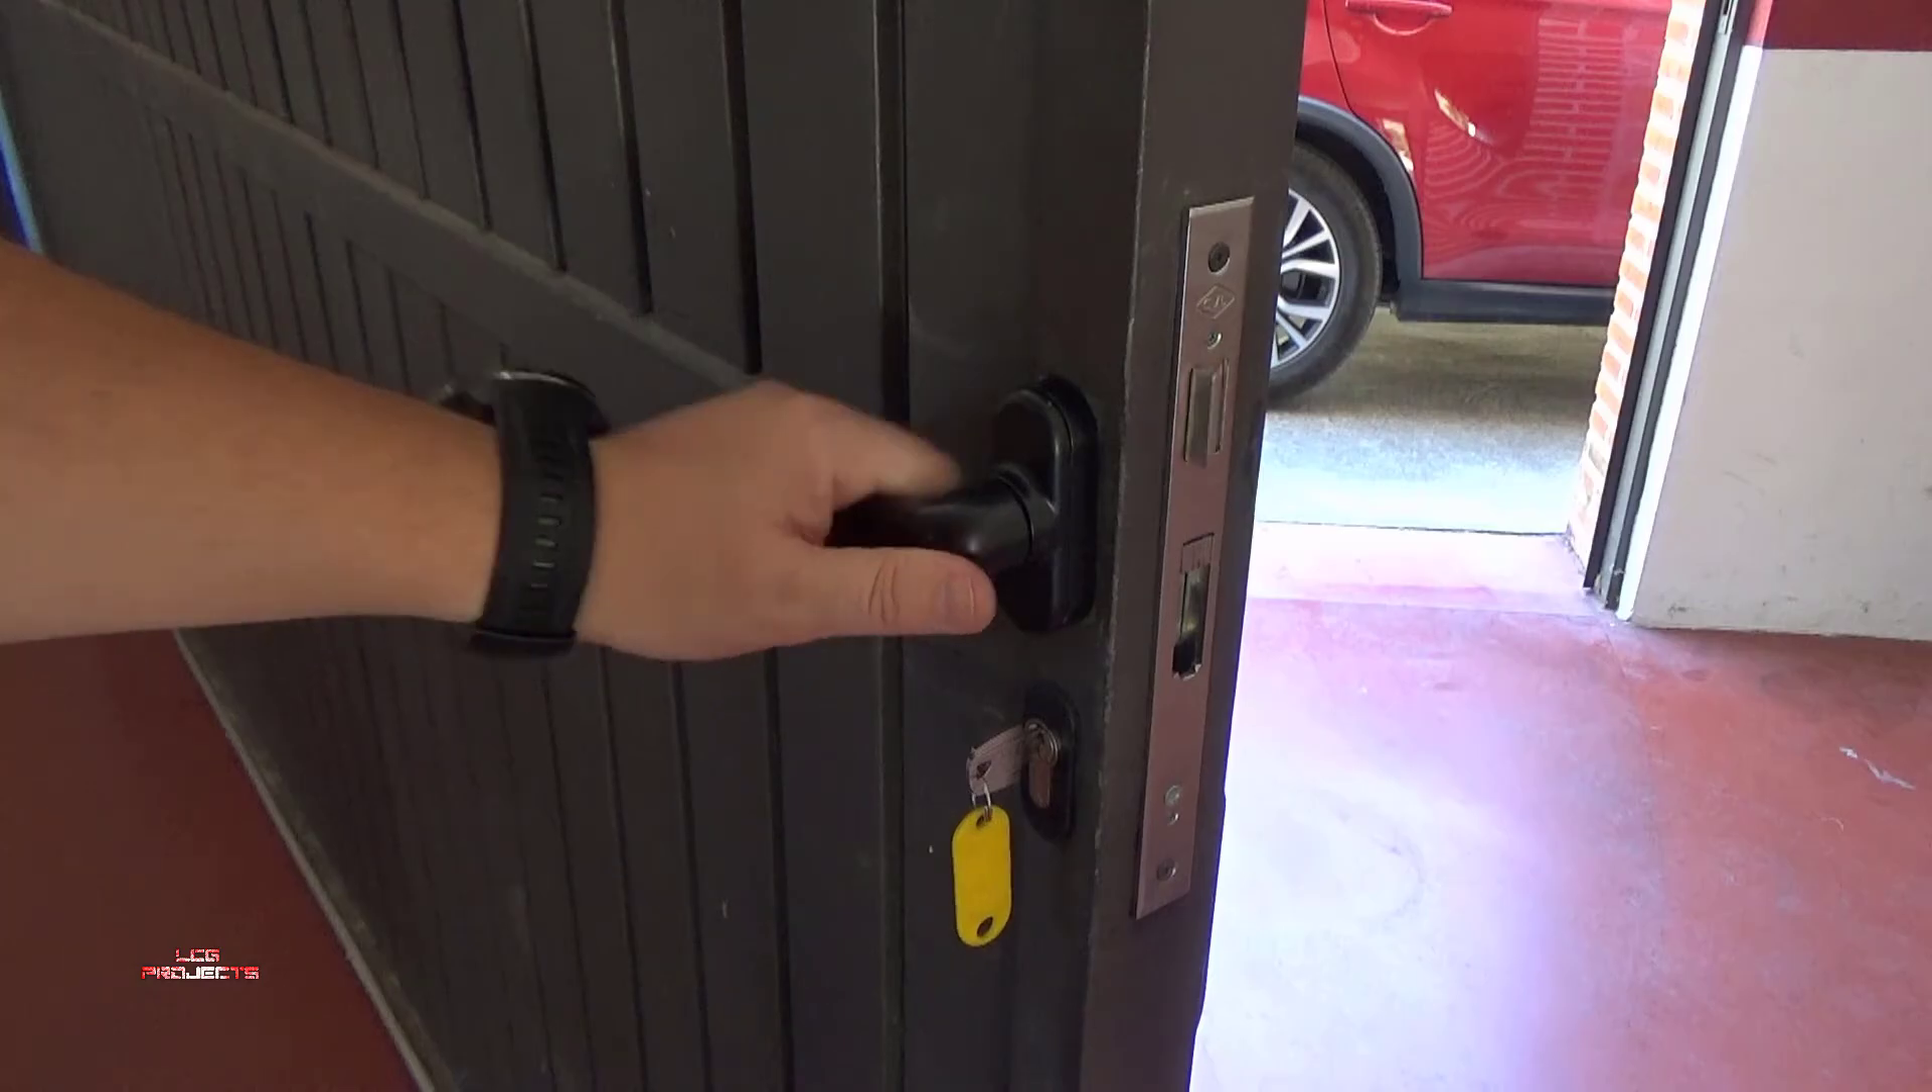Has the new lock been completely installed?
Yes.